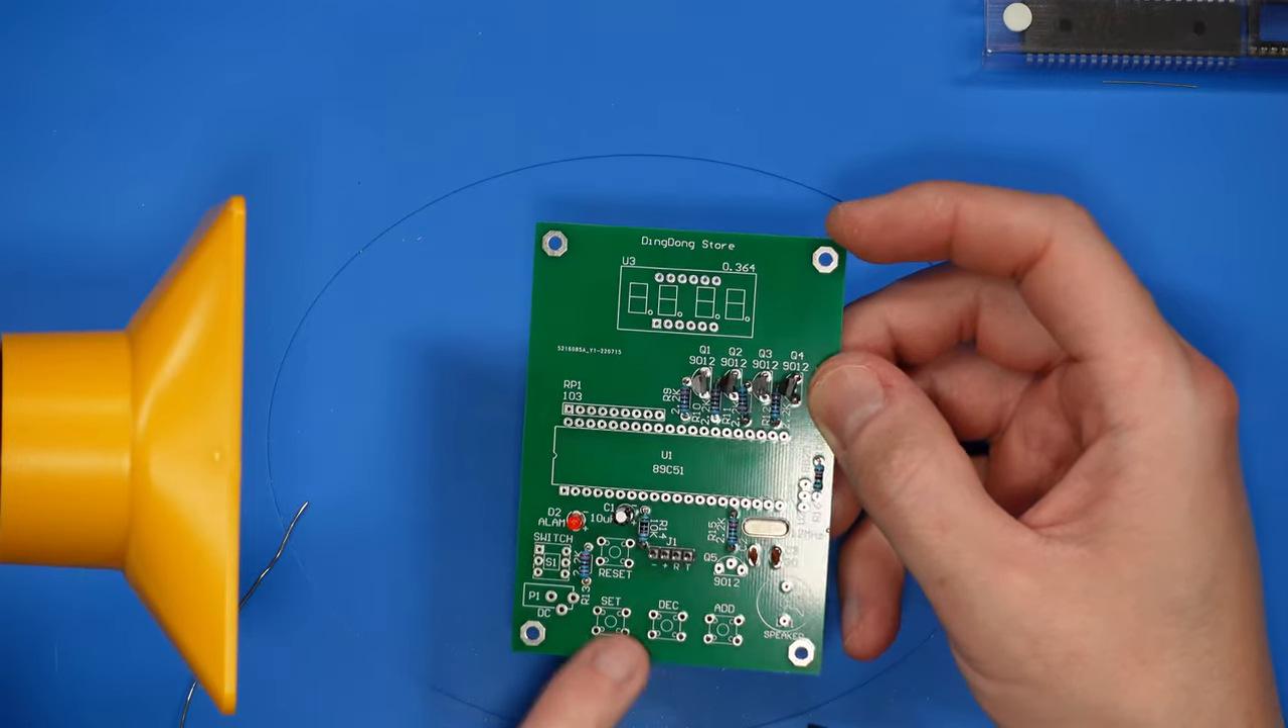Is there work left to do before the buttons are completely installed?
Yes.